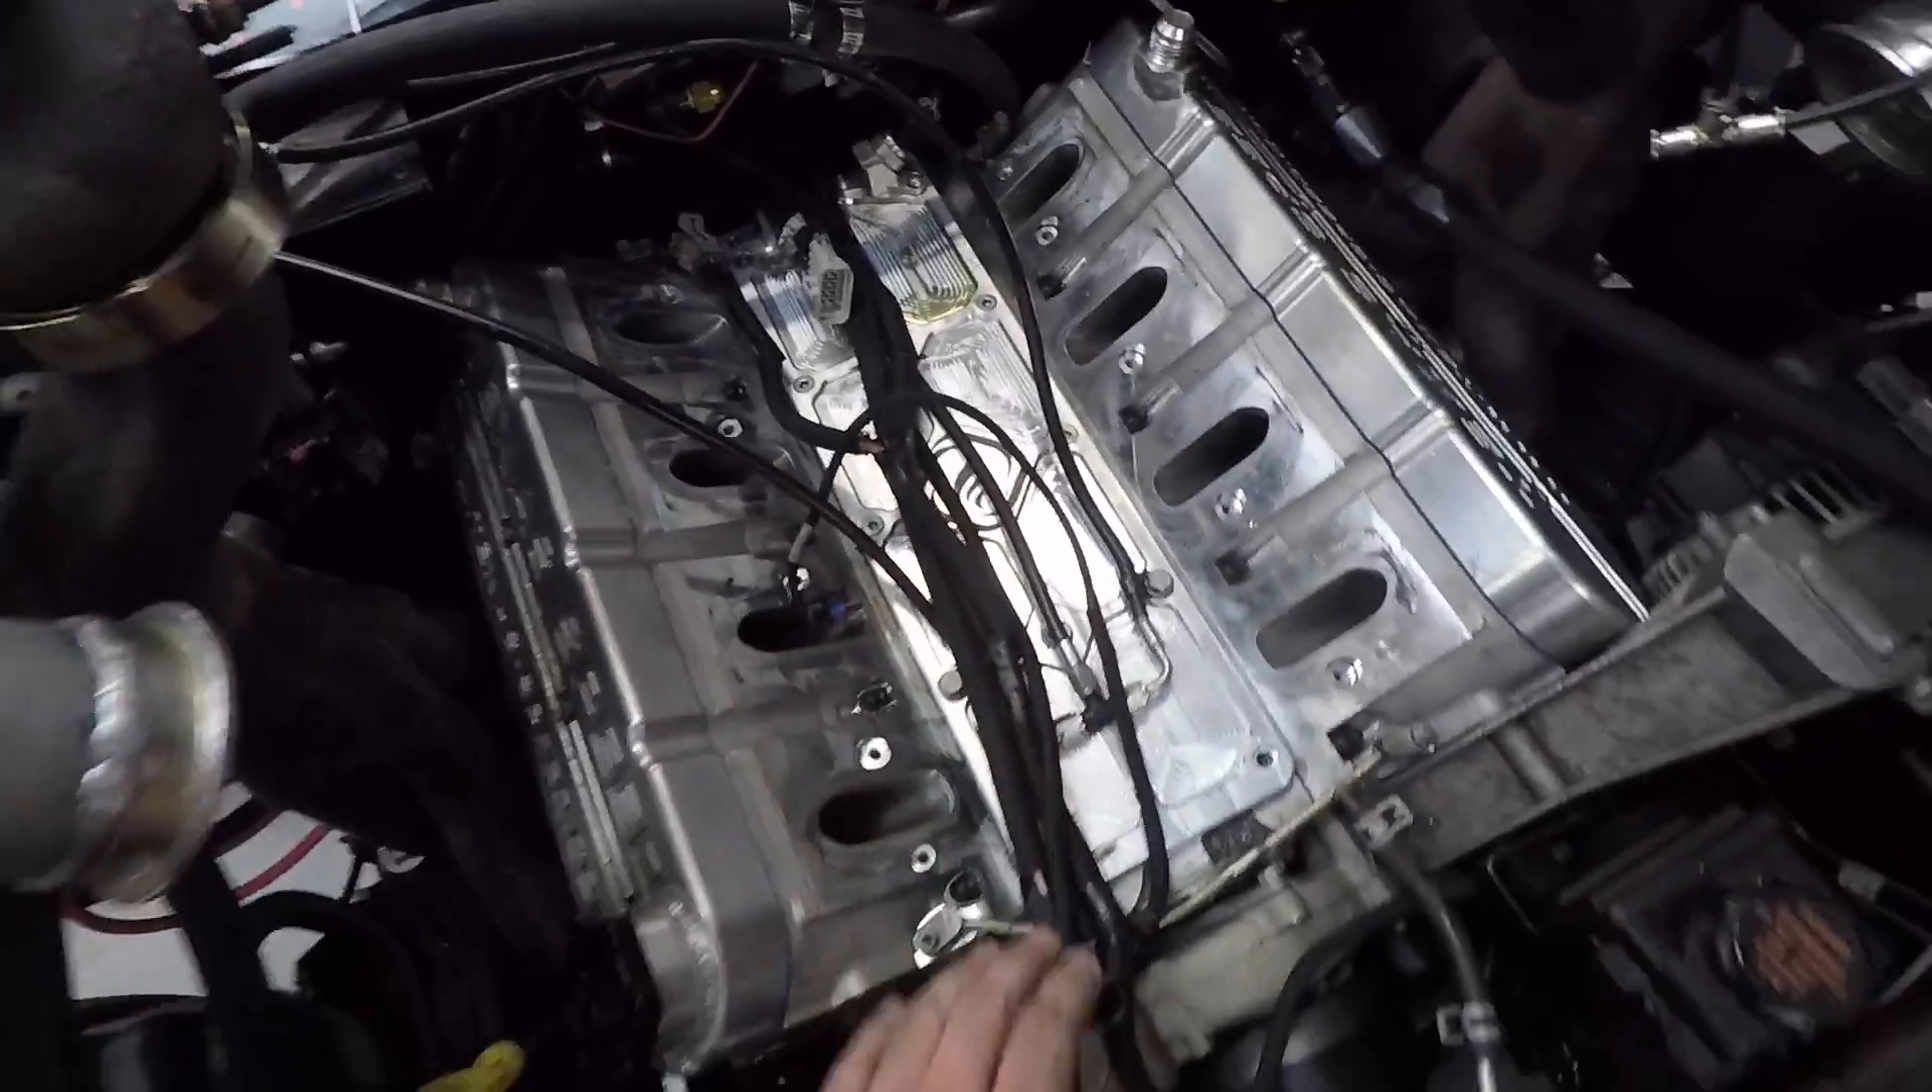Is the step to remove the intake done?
Yes.